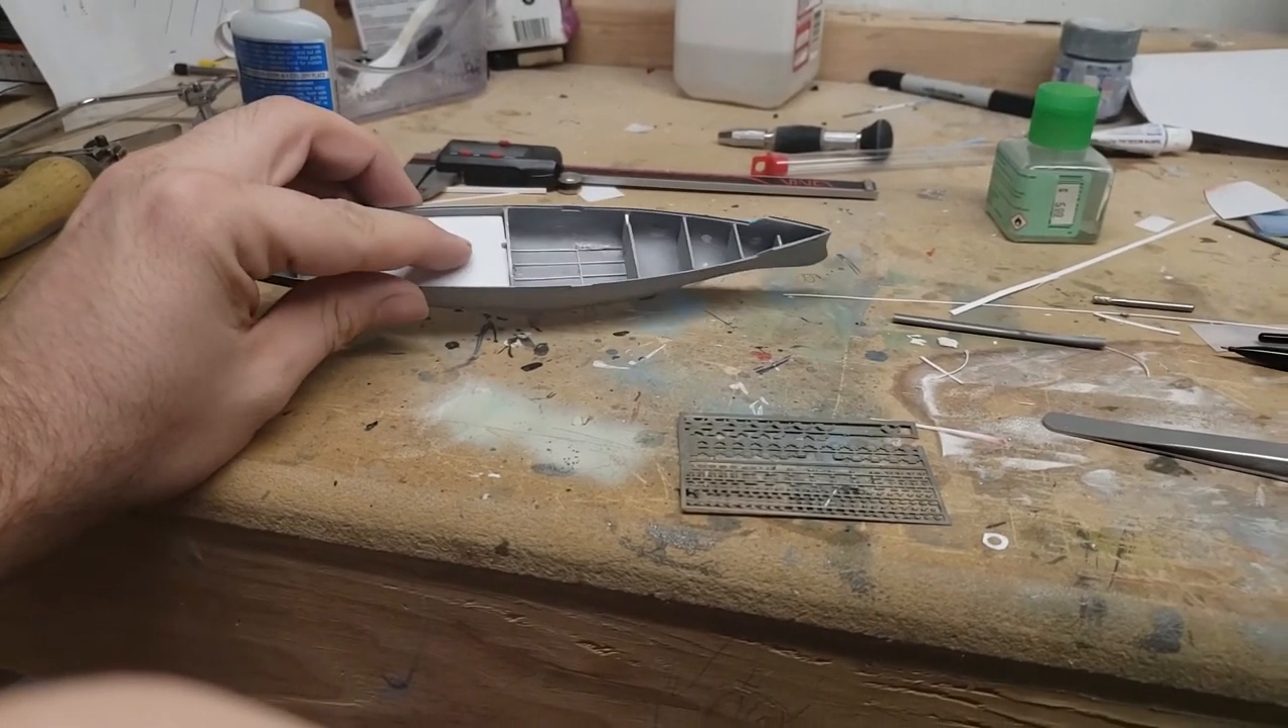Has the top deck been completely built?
No.